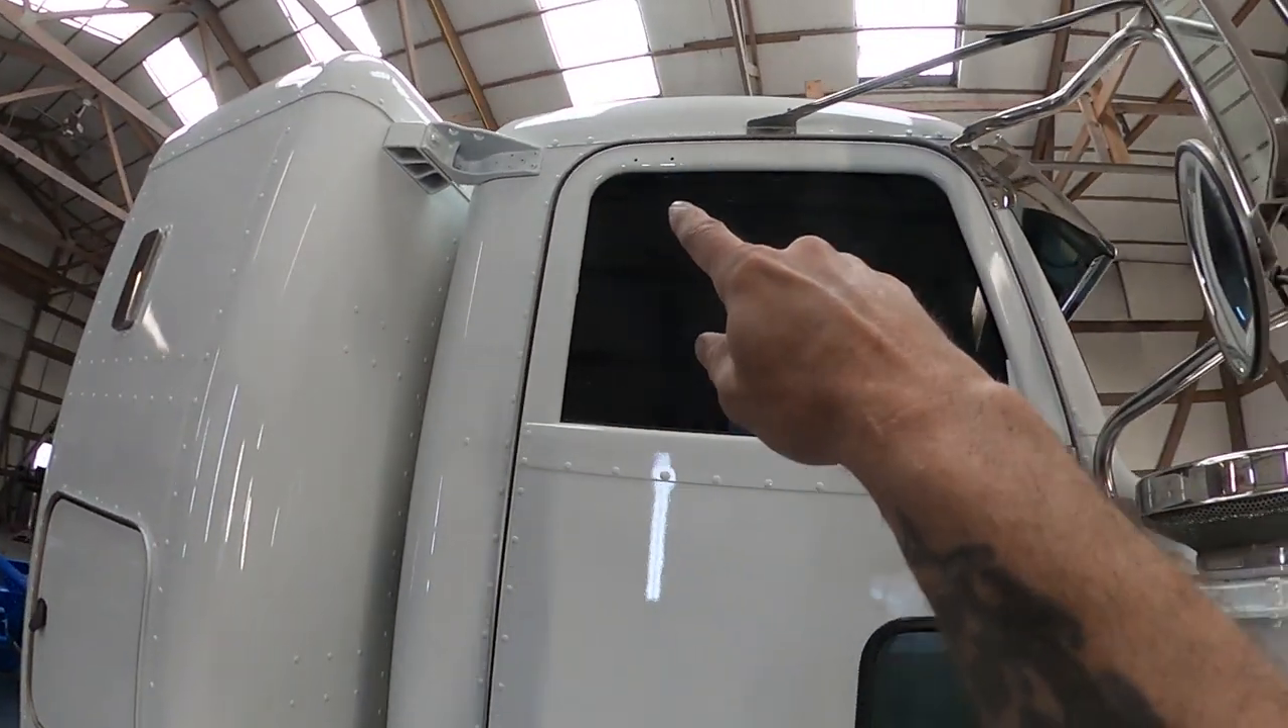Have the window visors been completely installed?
No.